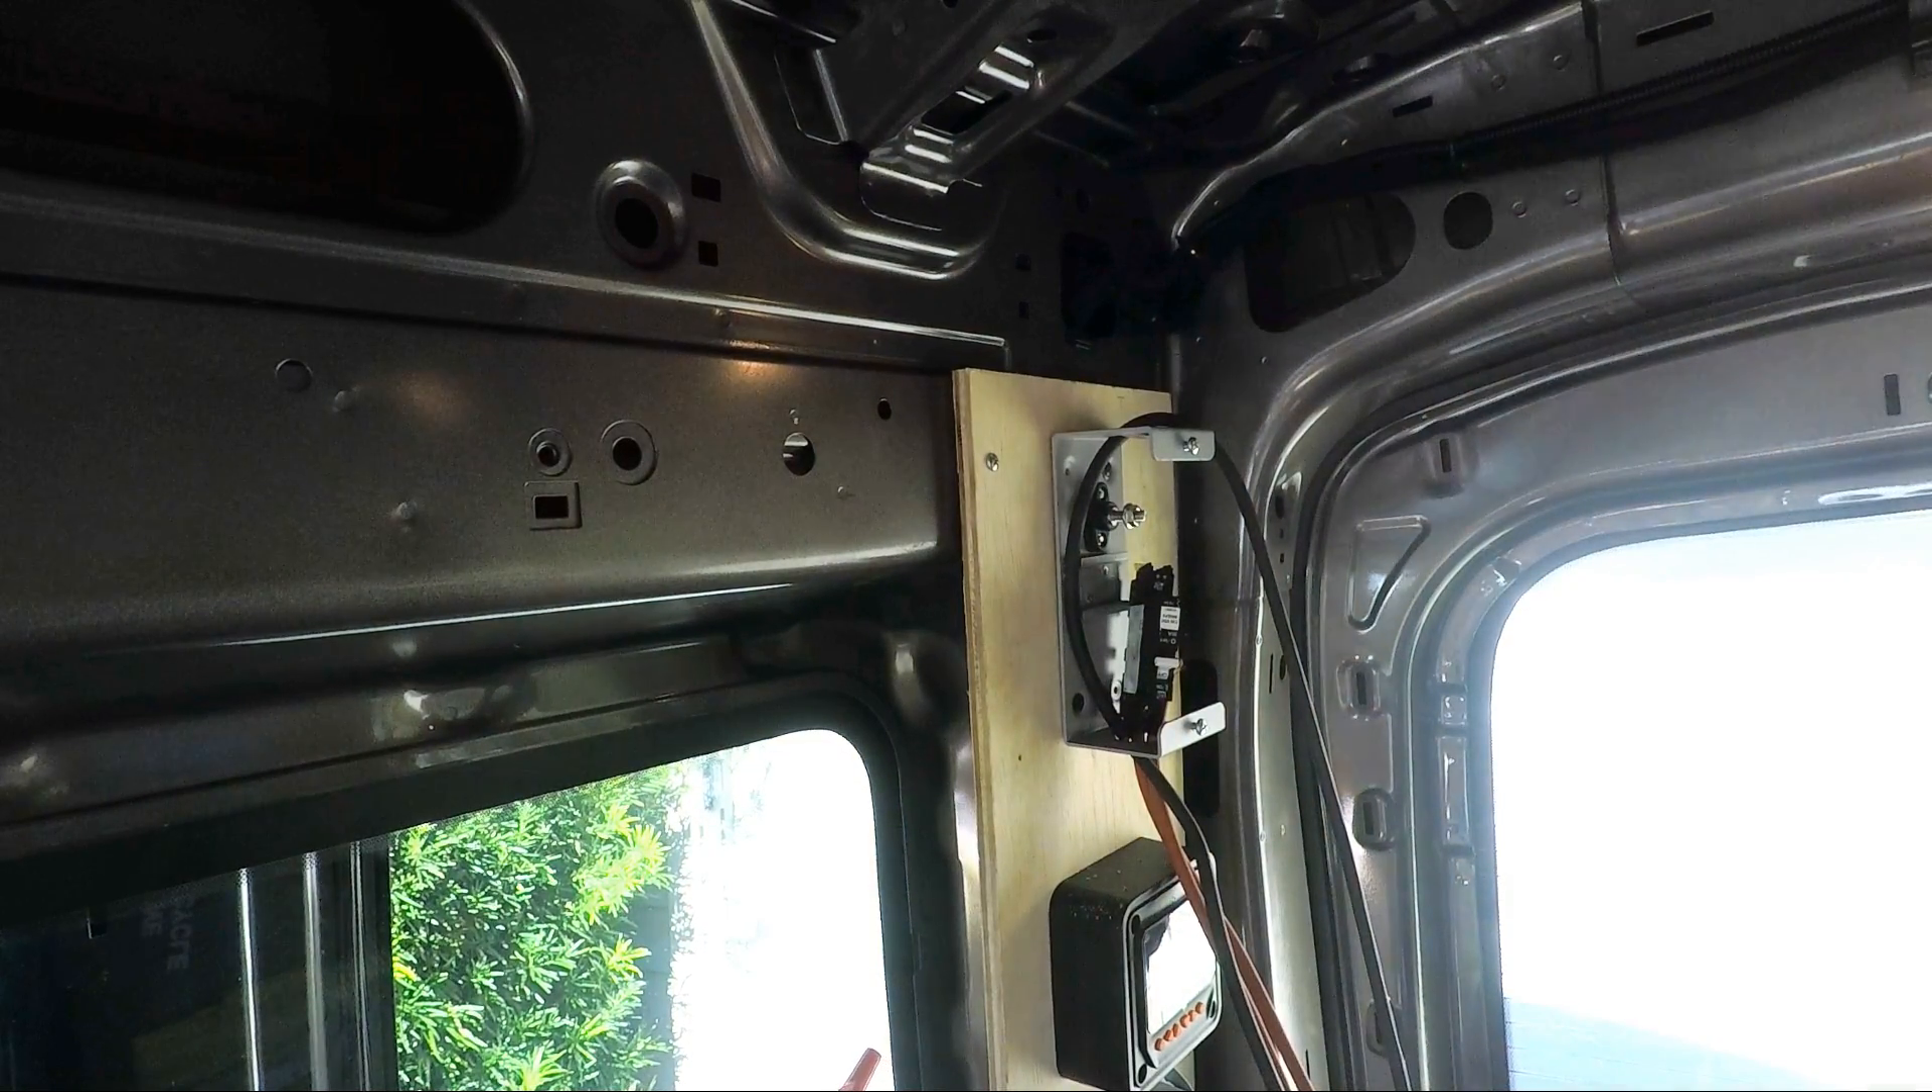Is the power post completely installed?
Yes.